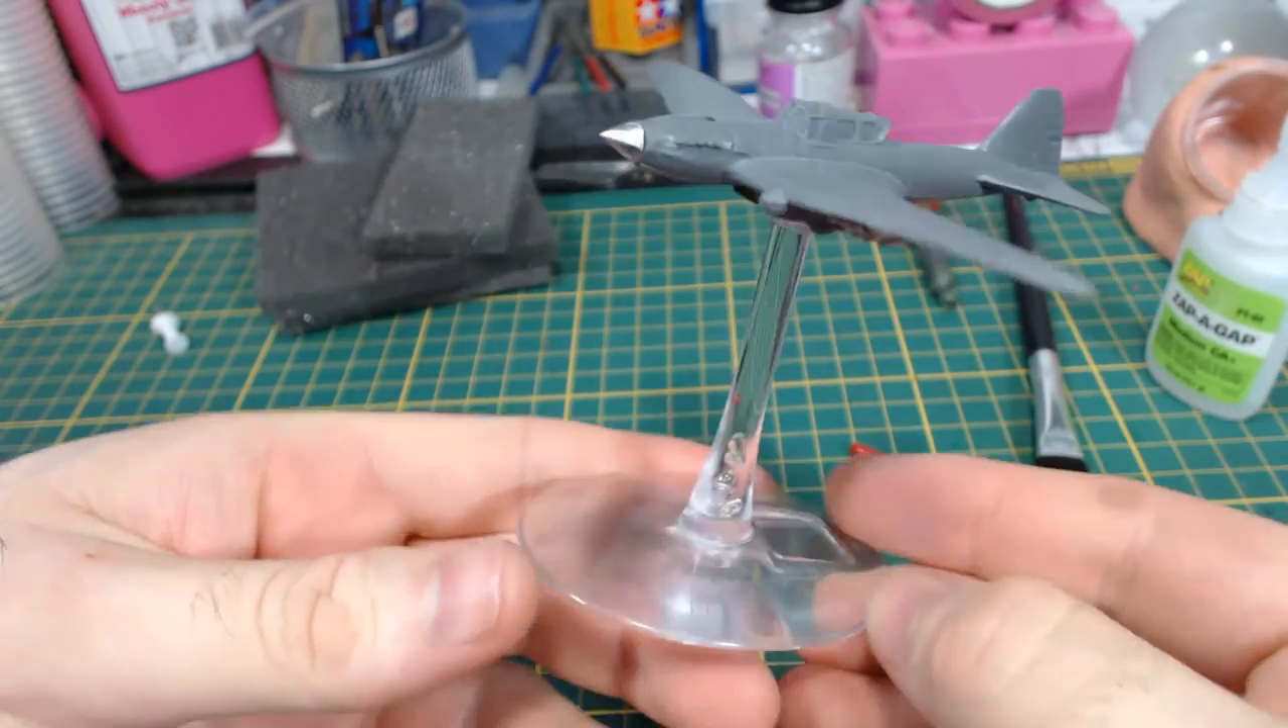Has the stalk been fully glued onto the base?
Yes.